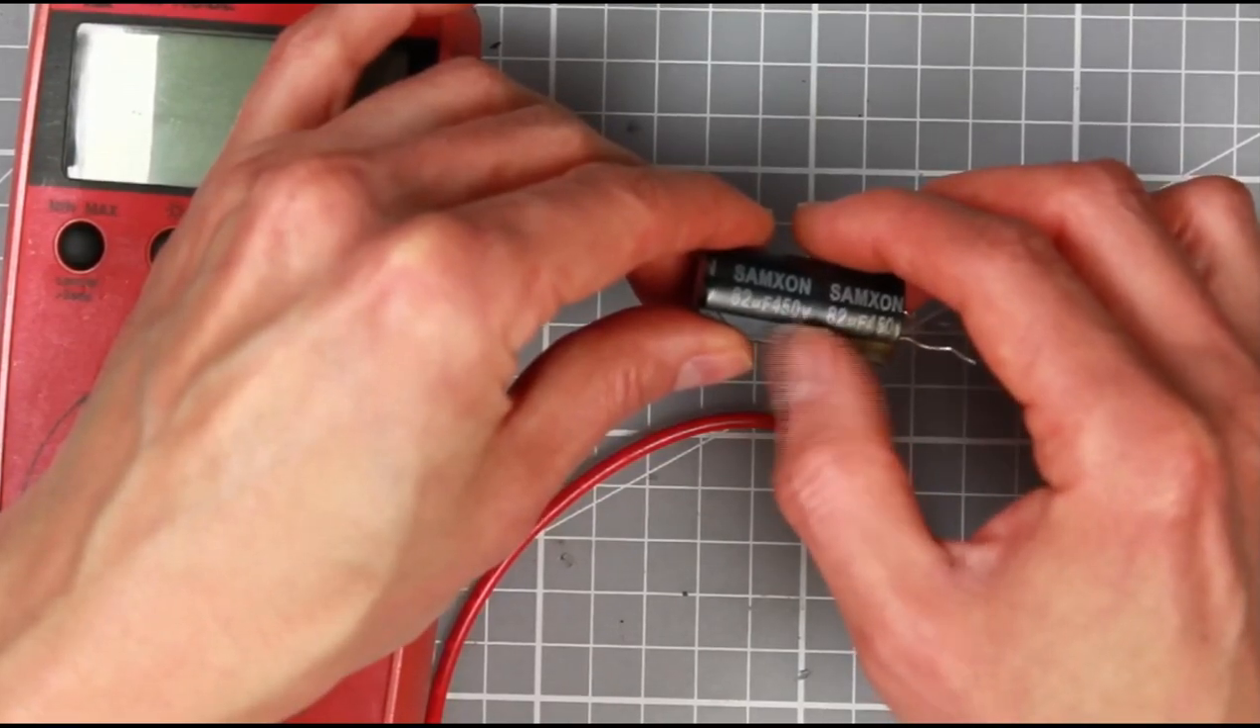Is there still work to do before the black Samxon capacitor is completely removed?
No.